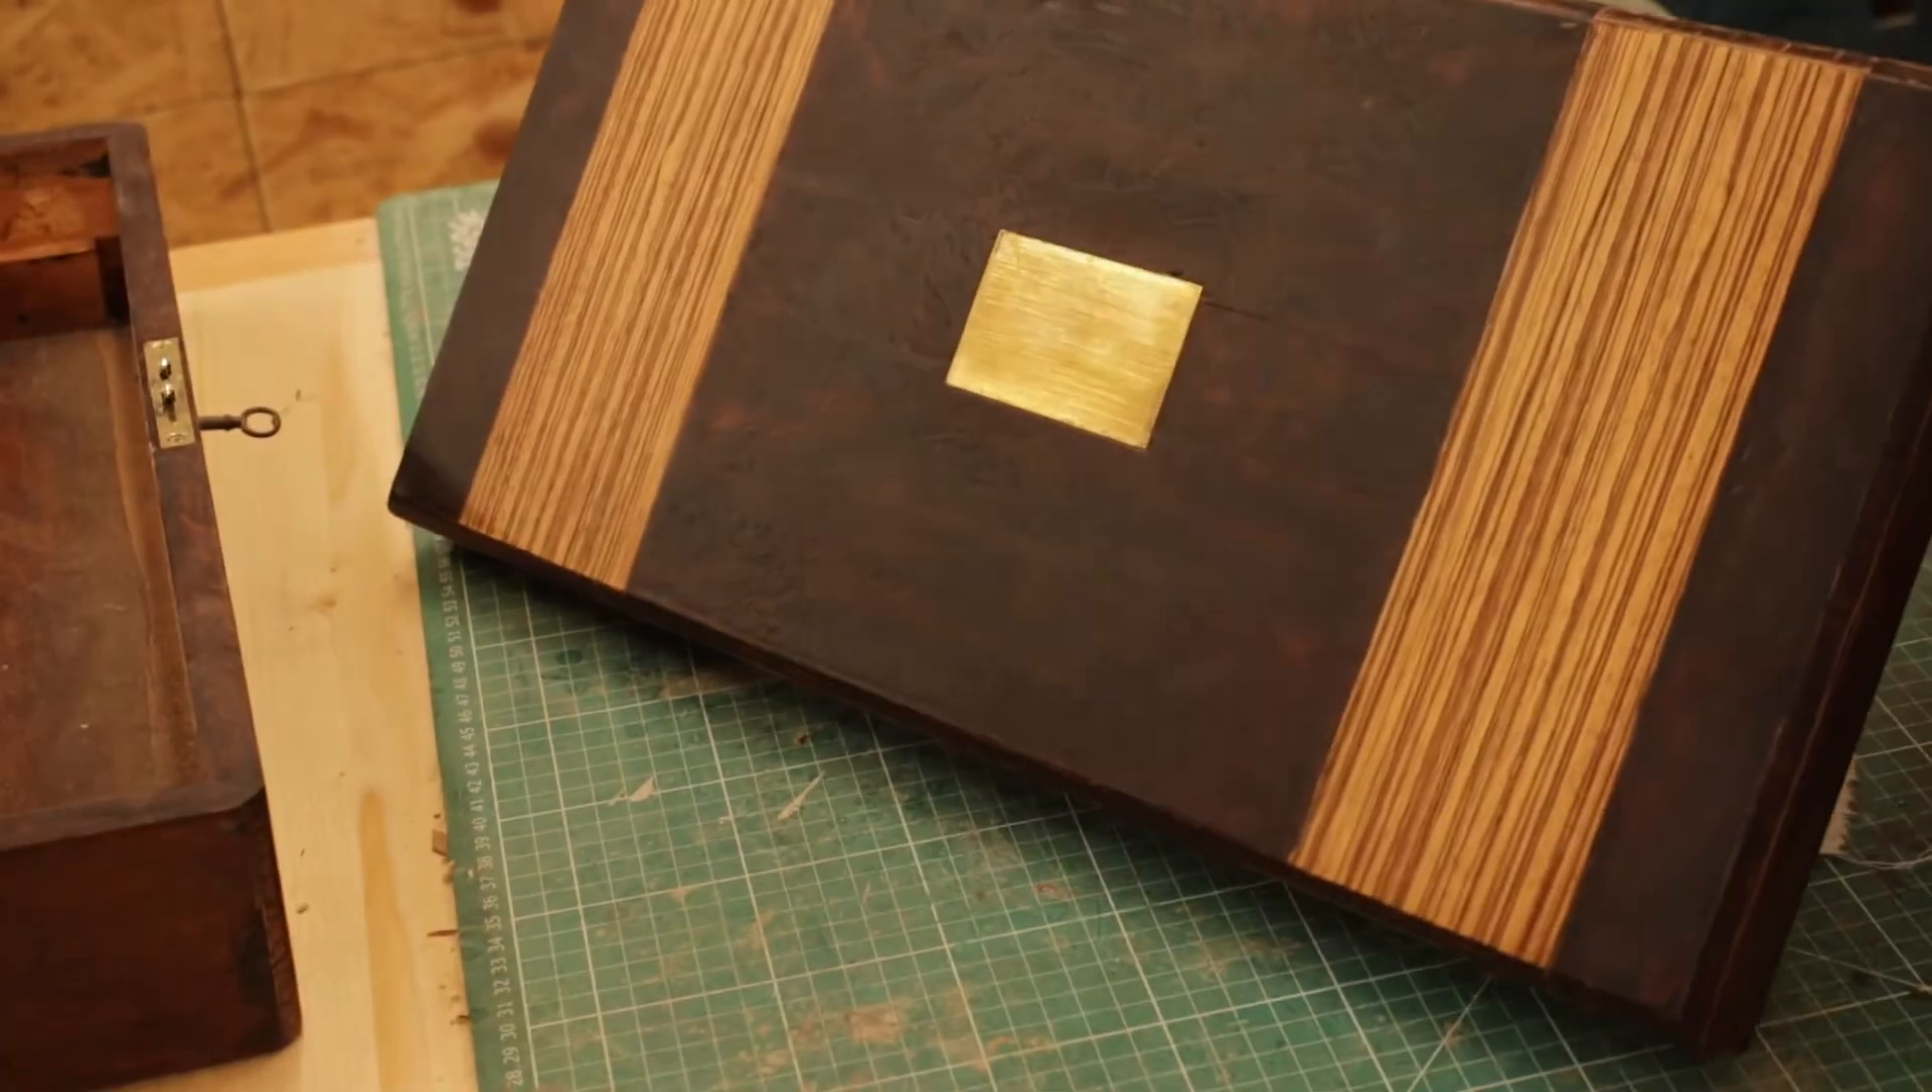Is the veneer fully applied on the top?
Yes.